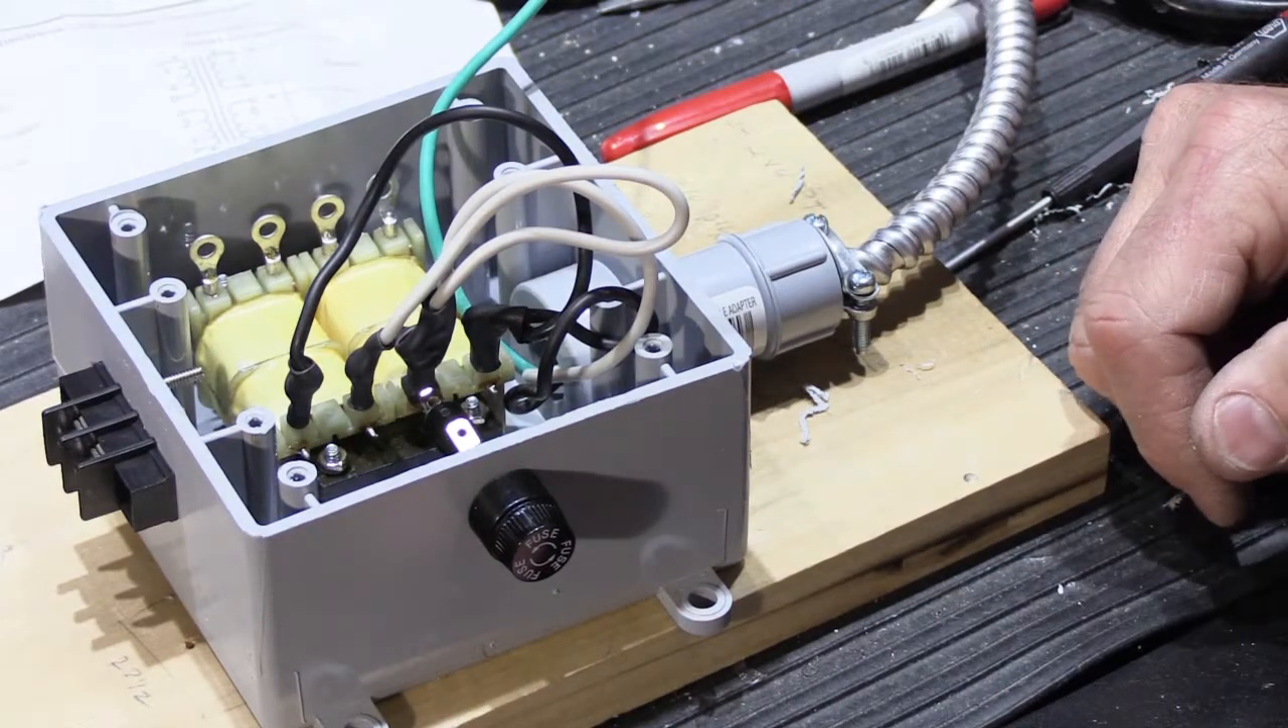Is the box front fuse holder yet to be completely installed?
No.